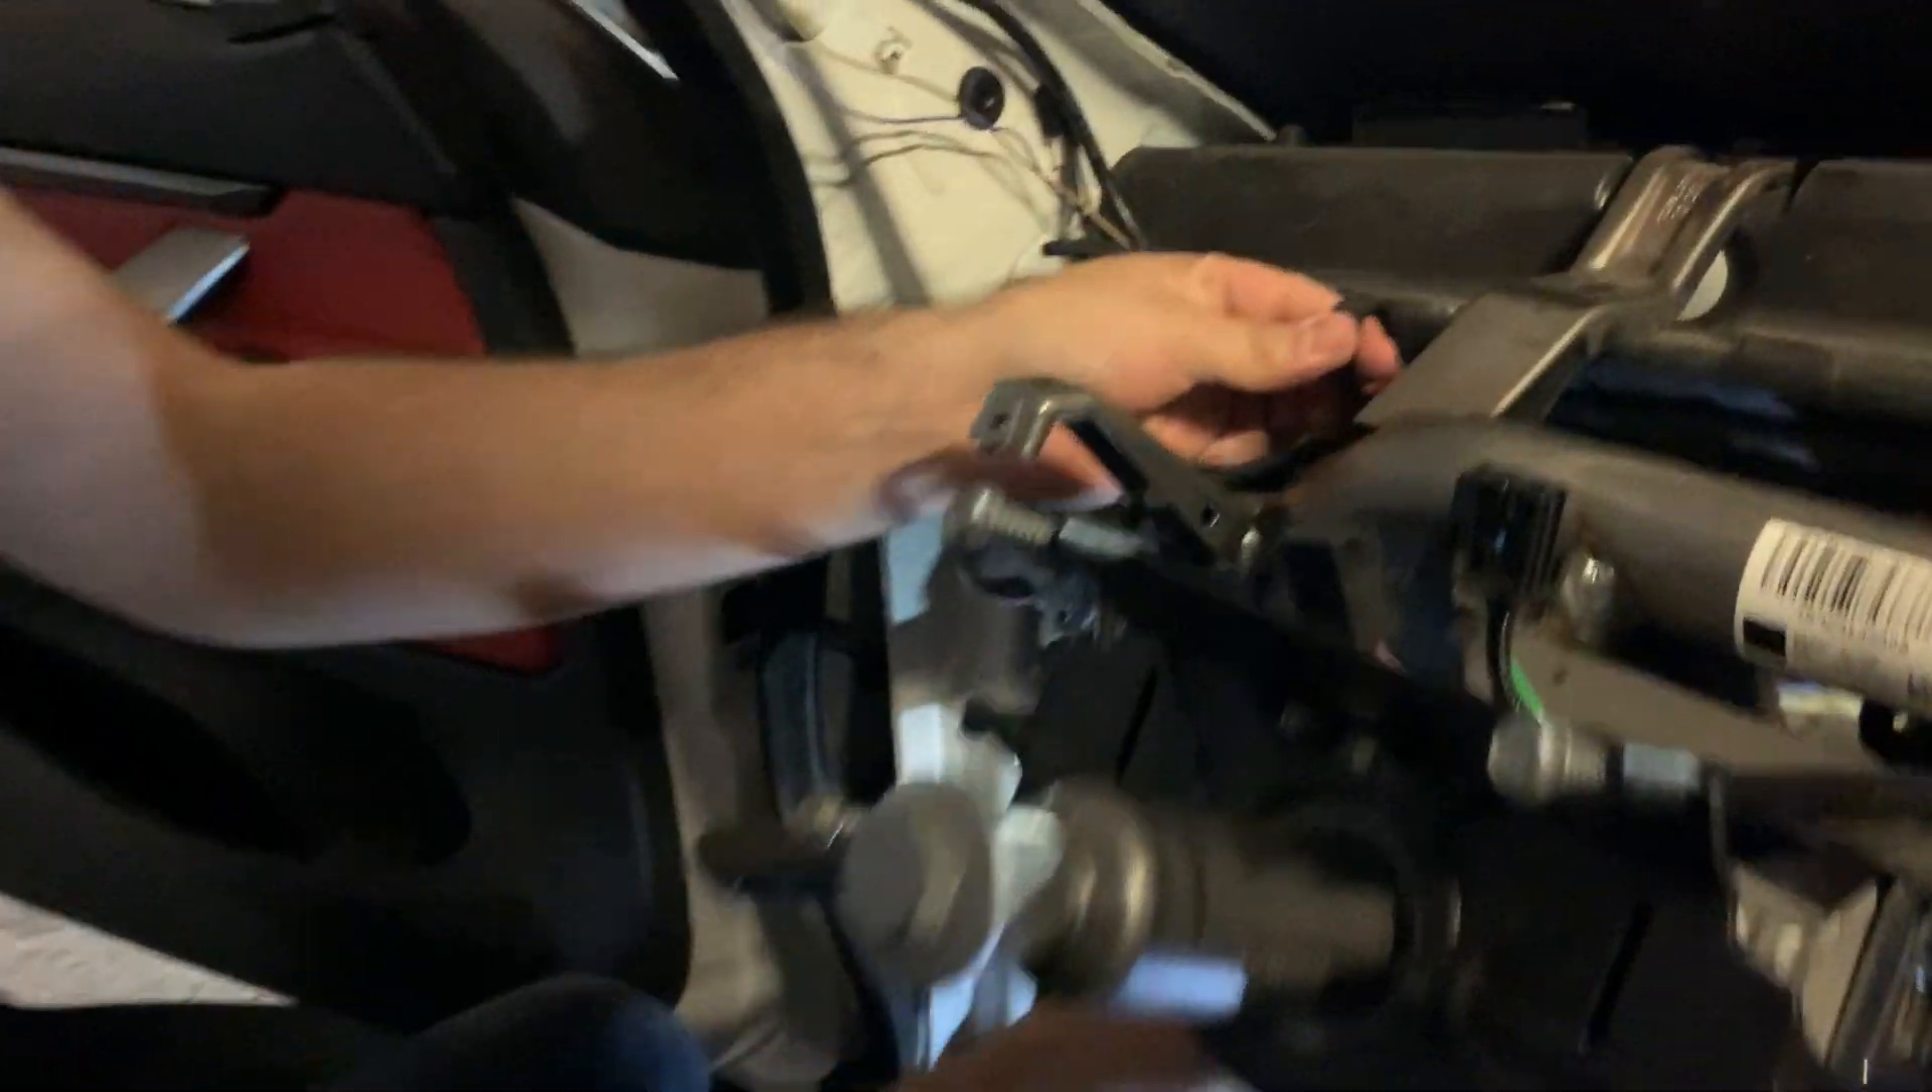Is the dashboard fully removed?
Yes.